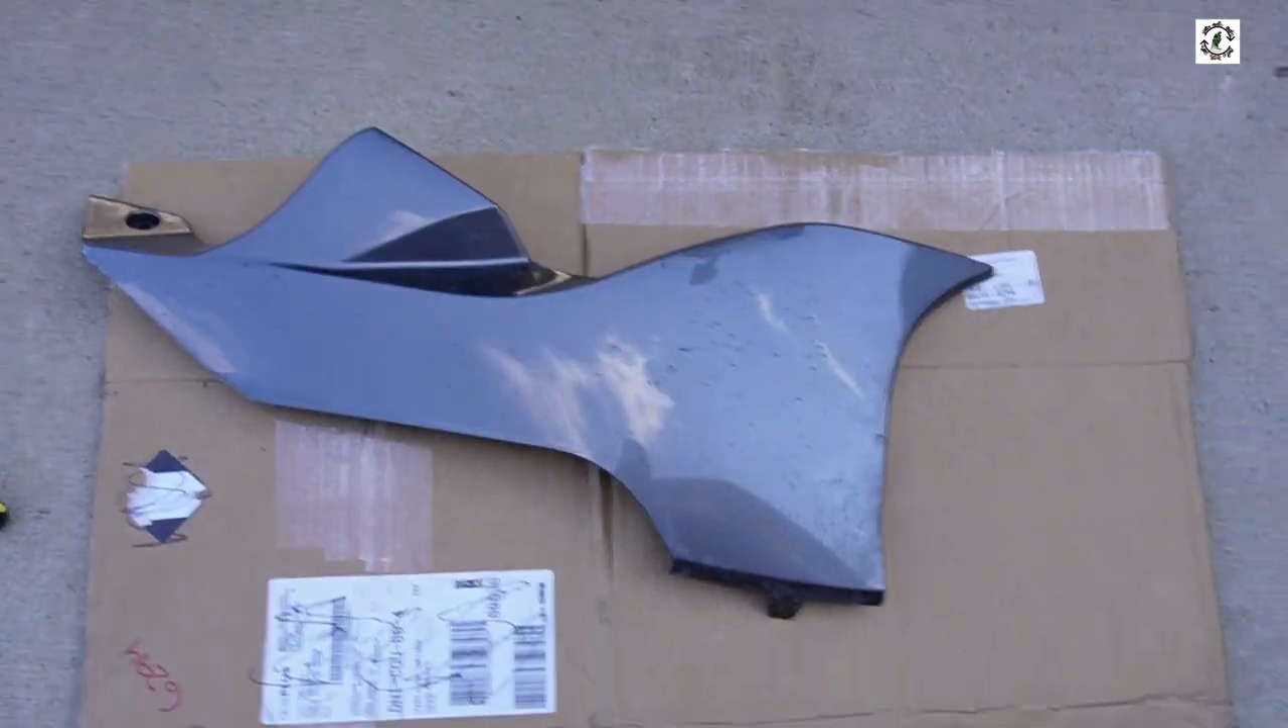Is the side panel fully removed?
Yes.